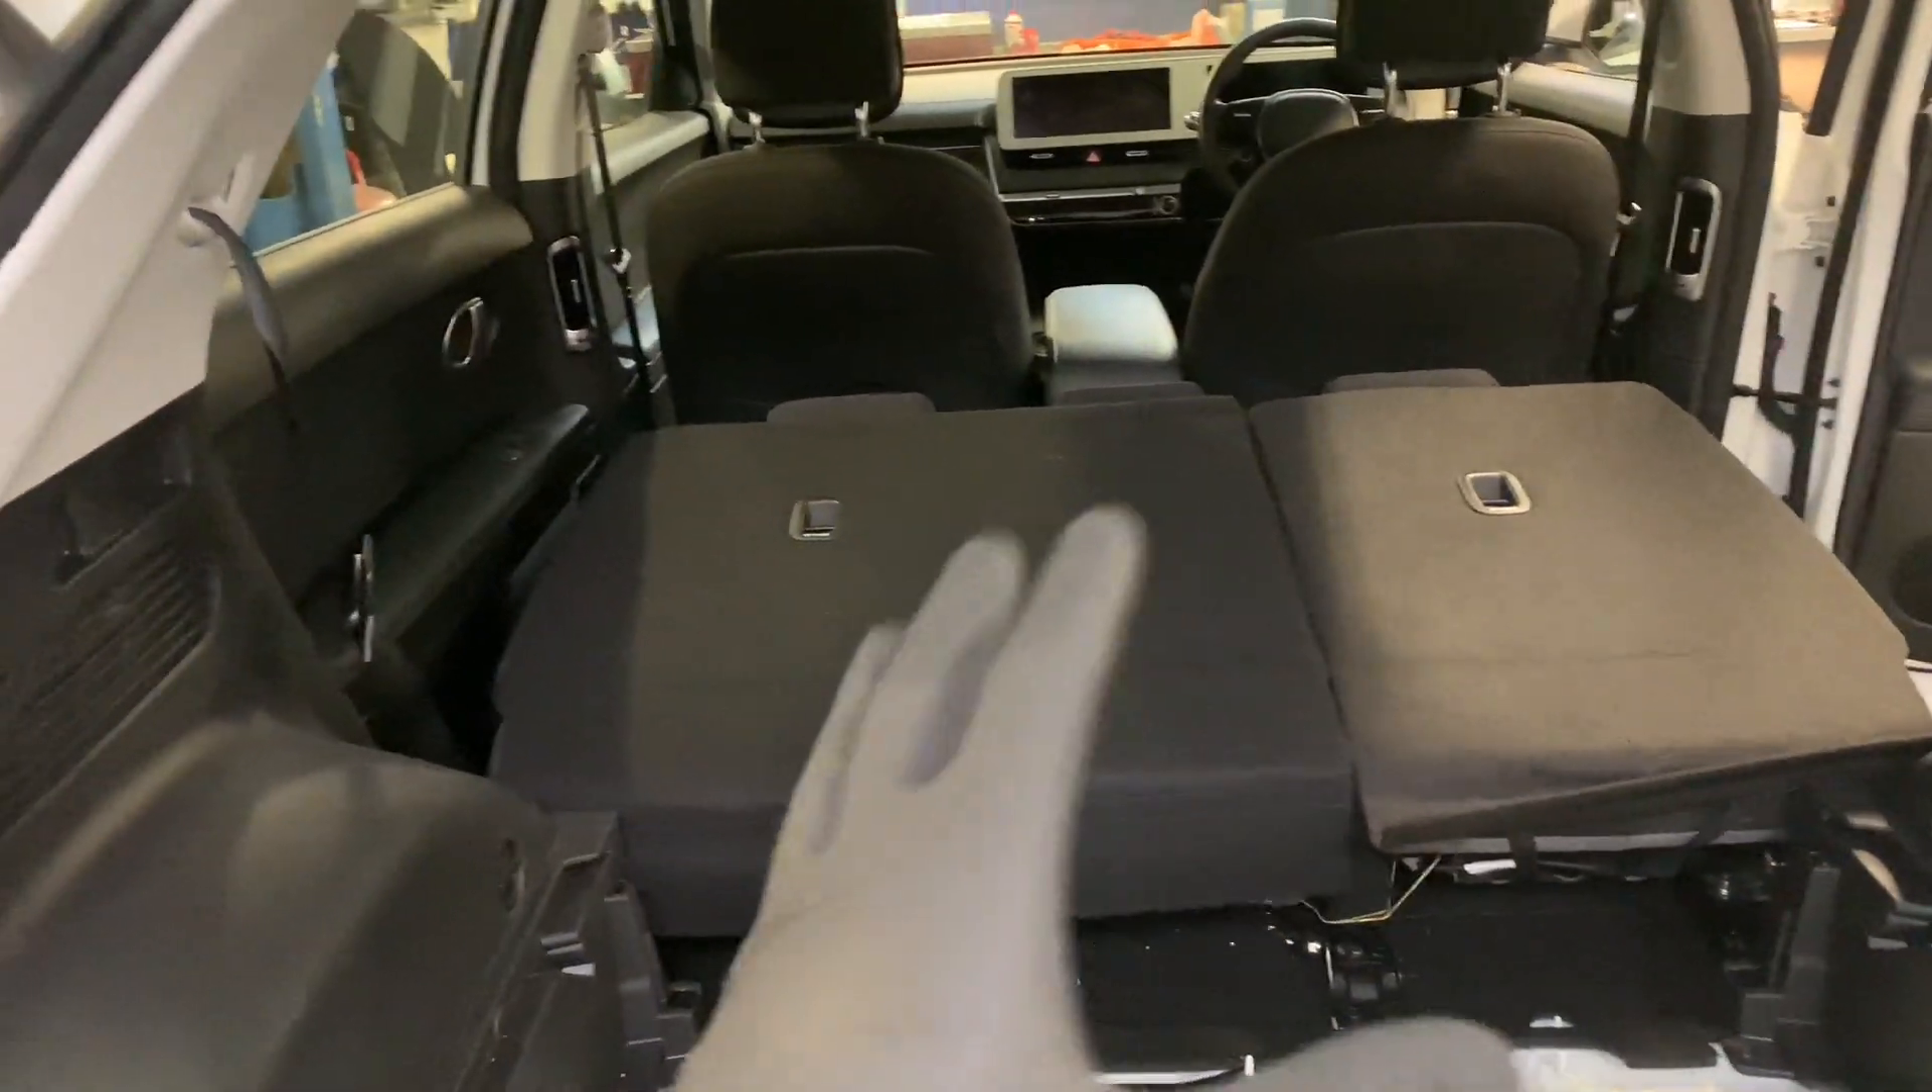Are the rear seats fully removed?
No.